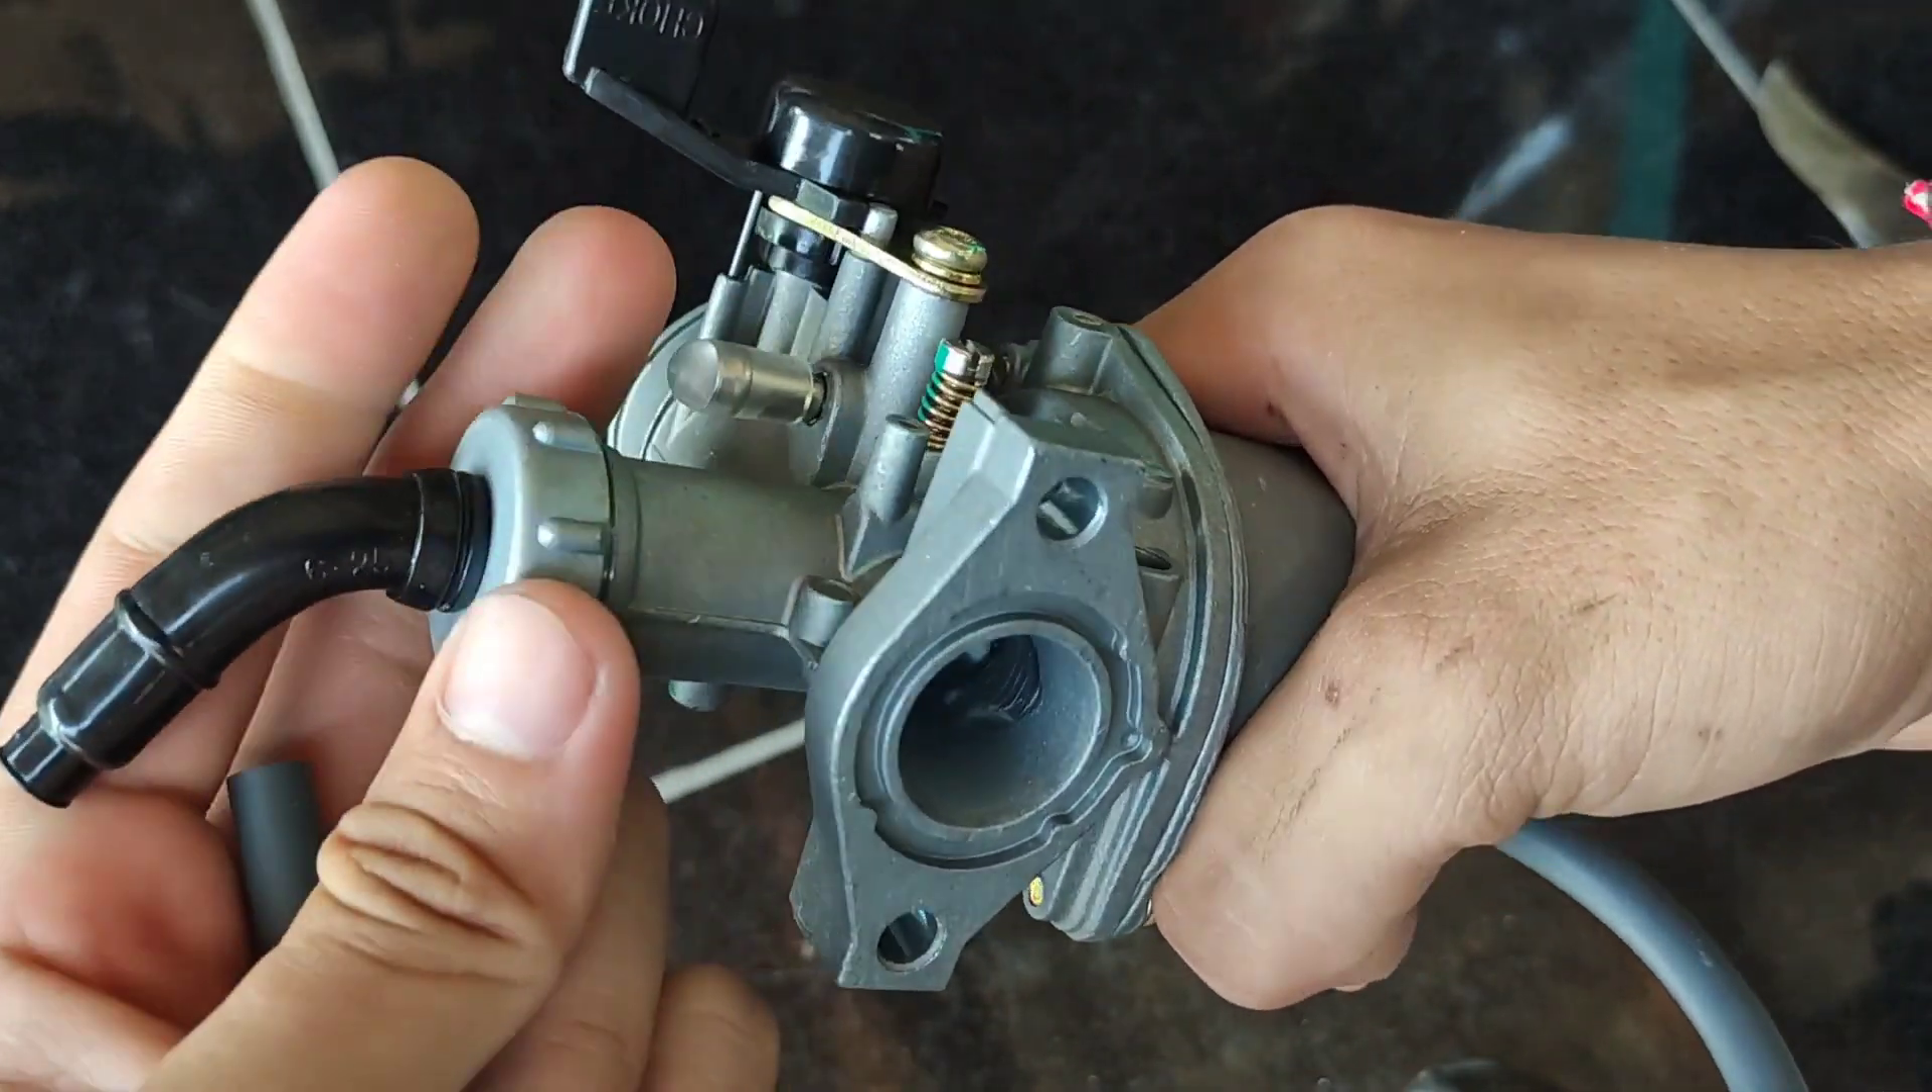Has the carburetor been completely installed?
No.